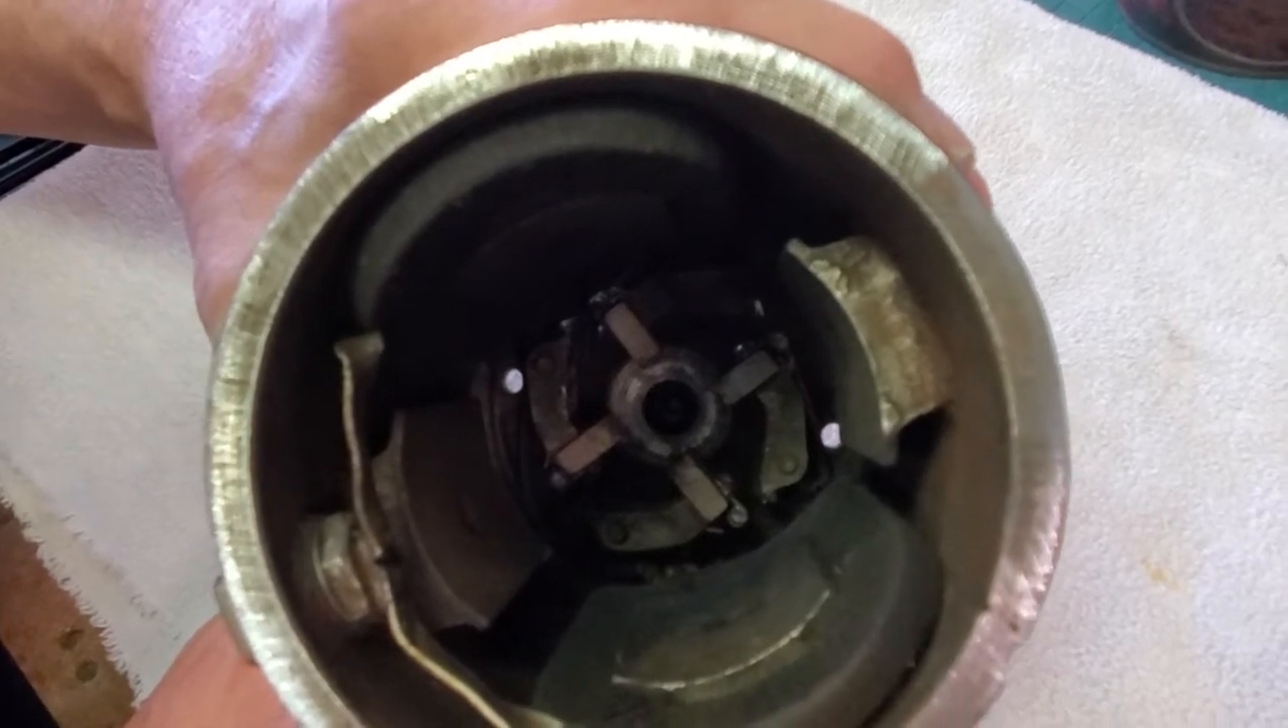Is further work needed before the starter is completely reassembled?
Yes.